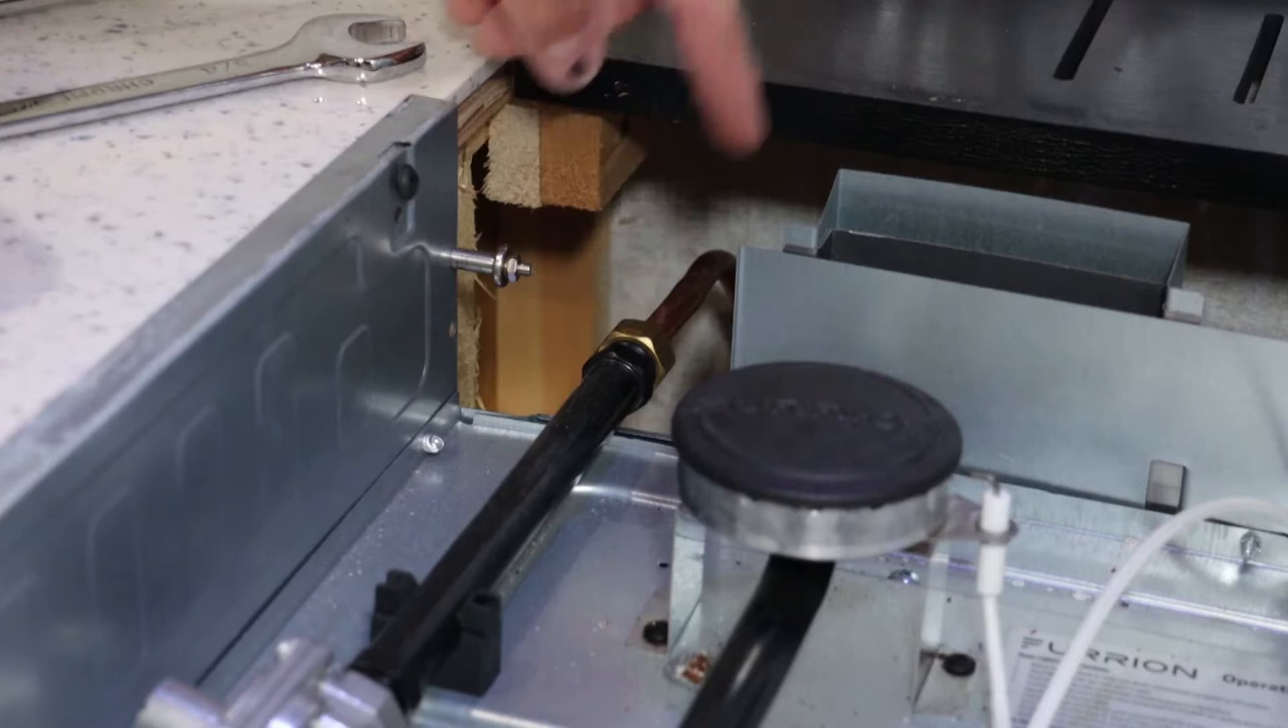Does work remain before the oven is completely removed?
Yes.